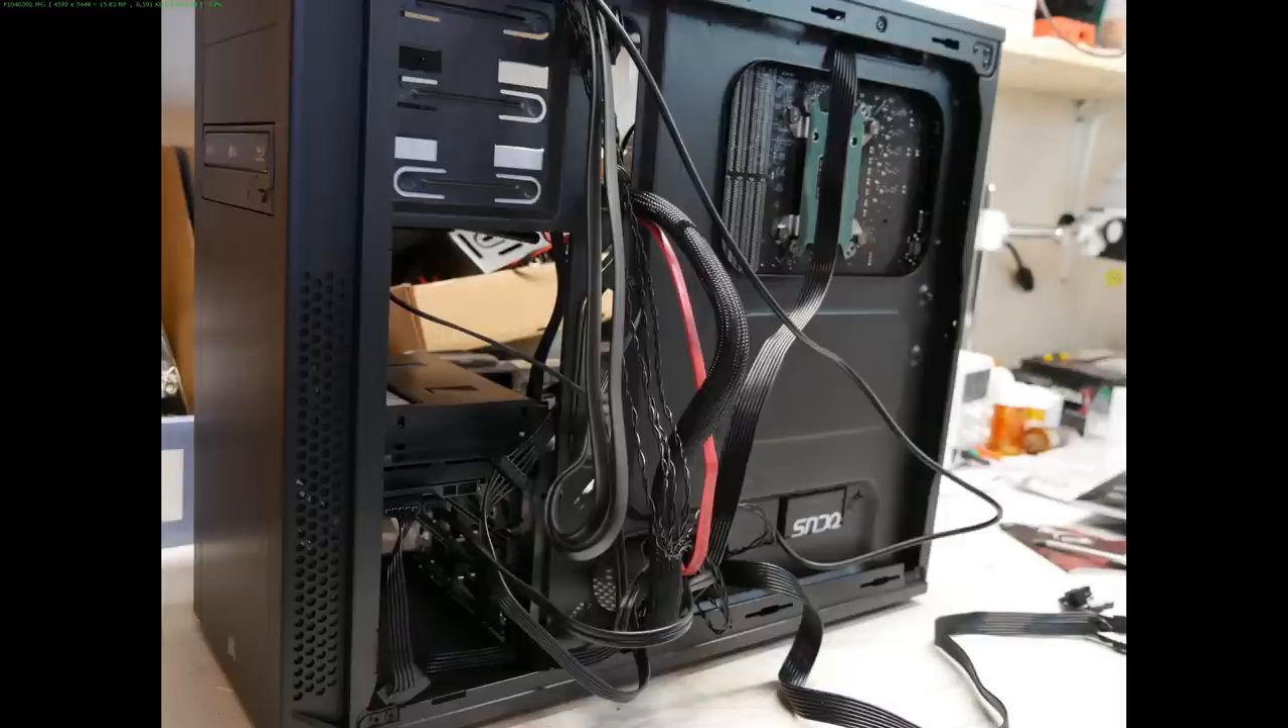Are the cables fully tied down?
No.